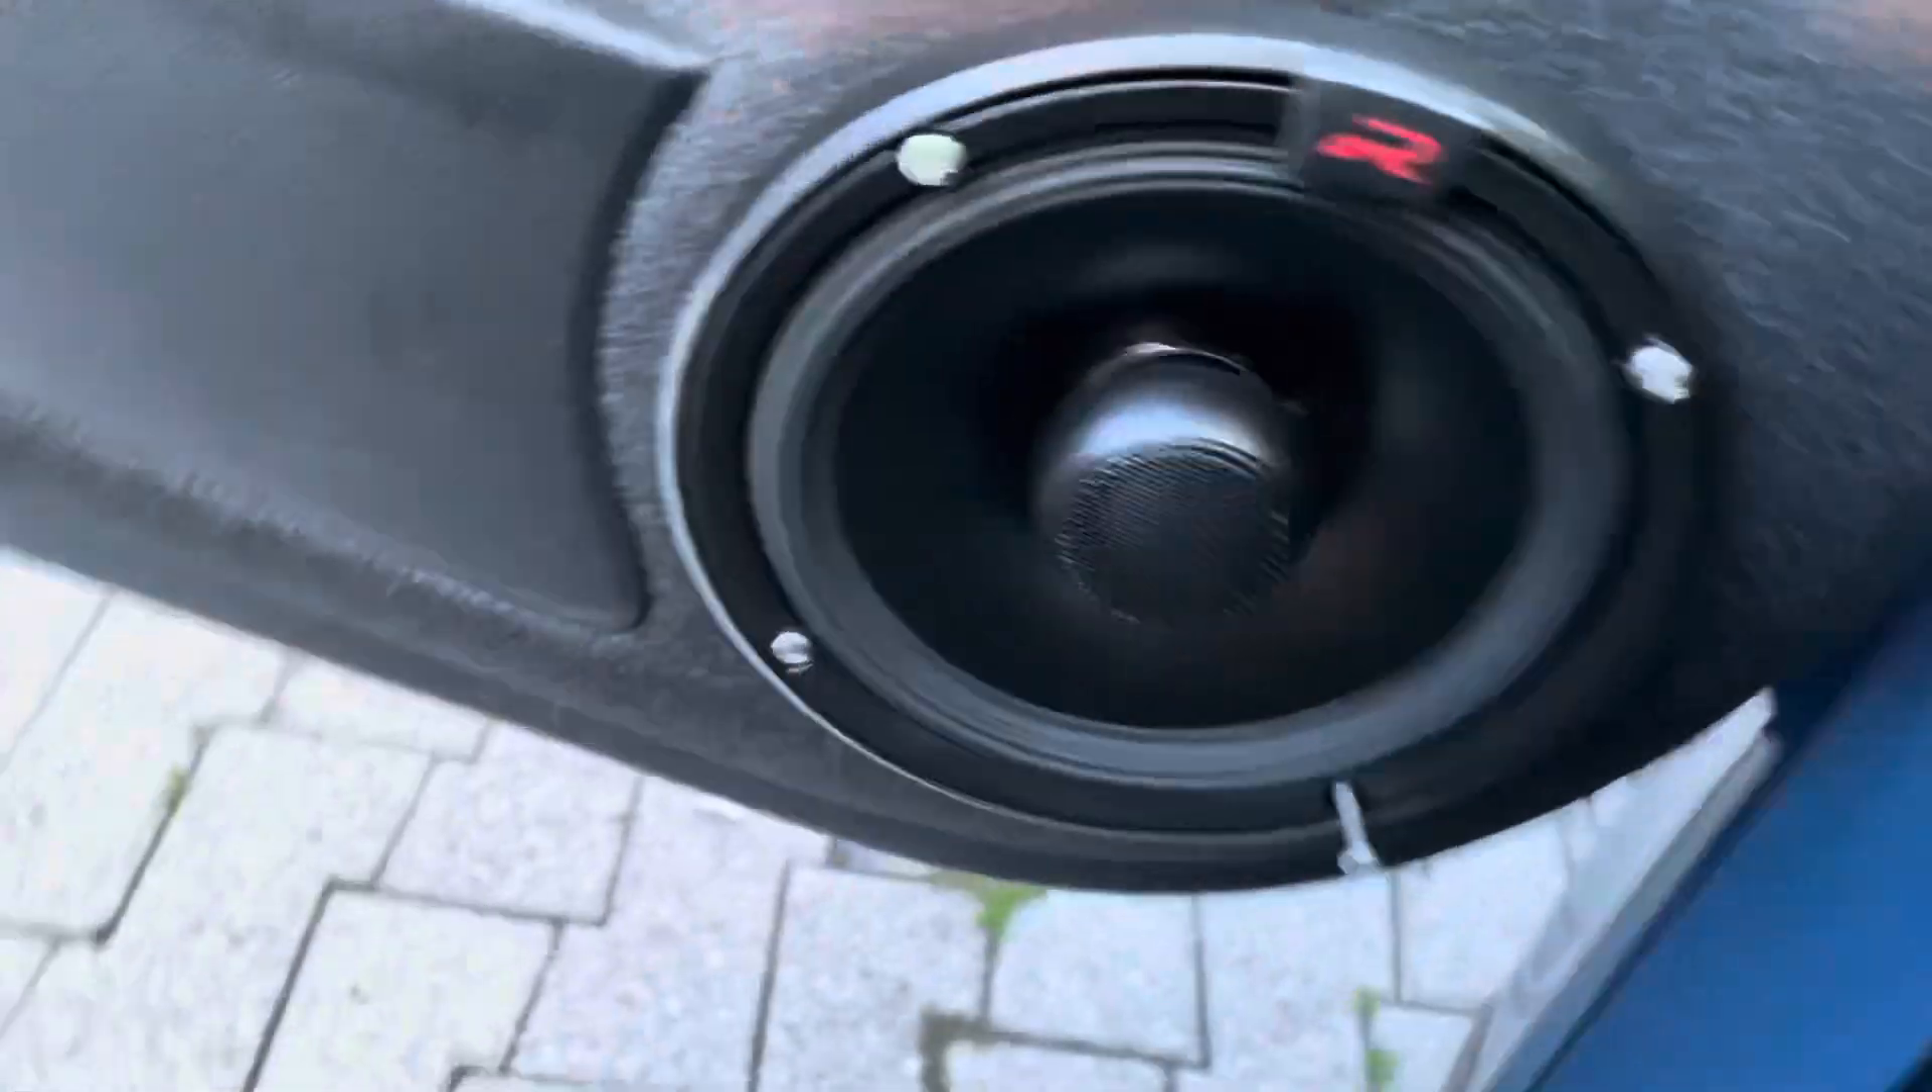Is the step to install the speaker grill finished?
No.